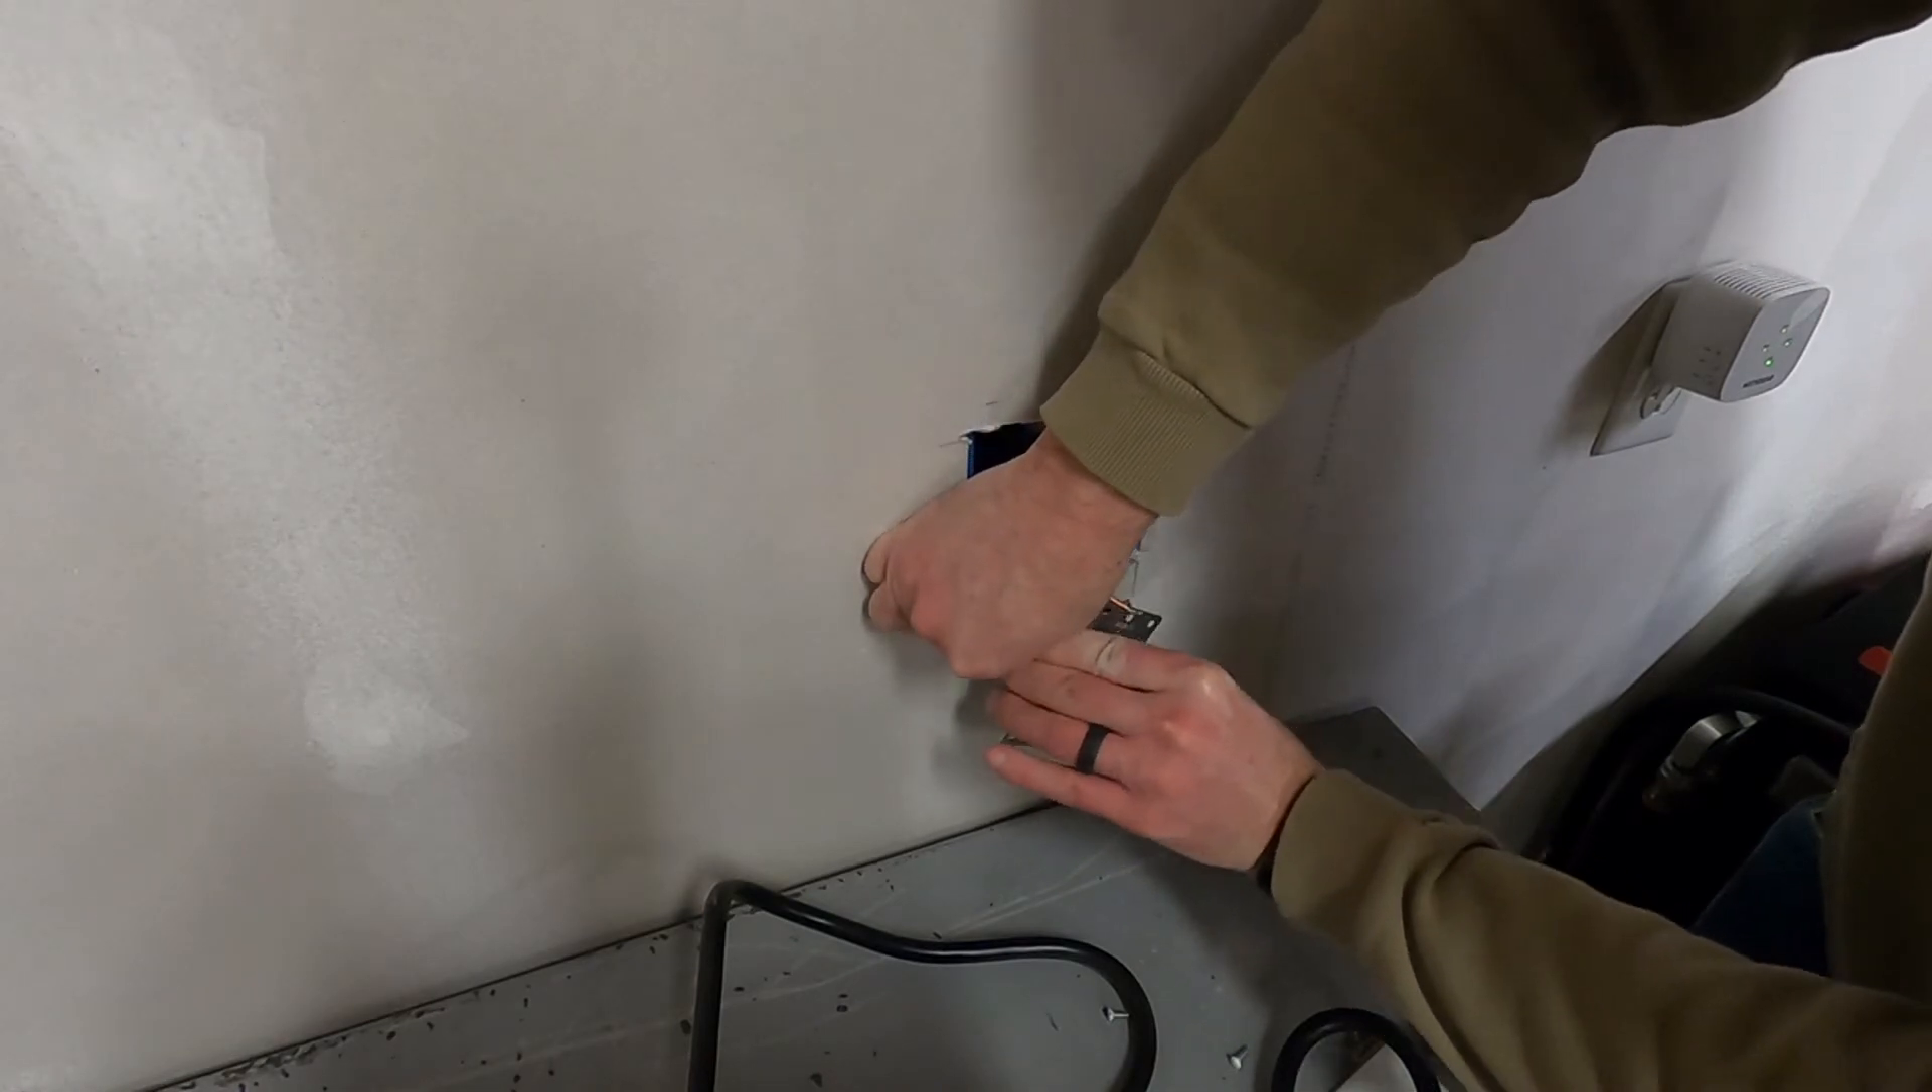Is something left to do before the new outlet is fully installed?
Yes.